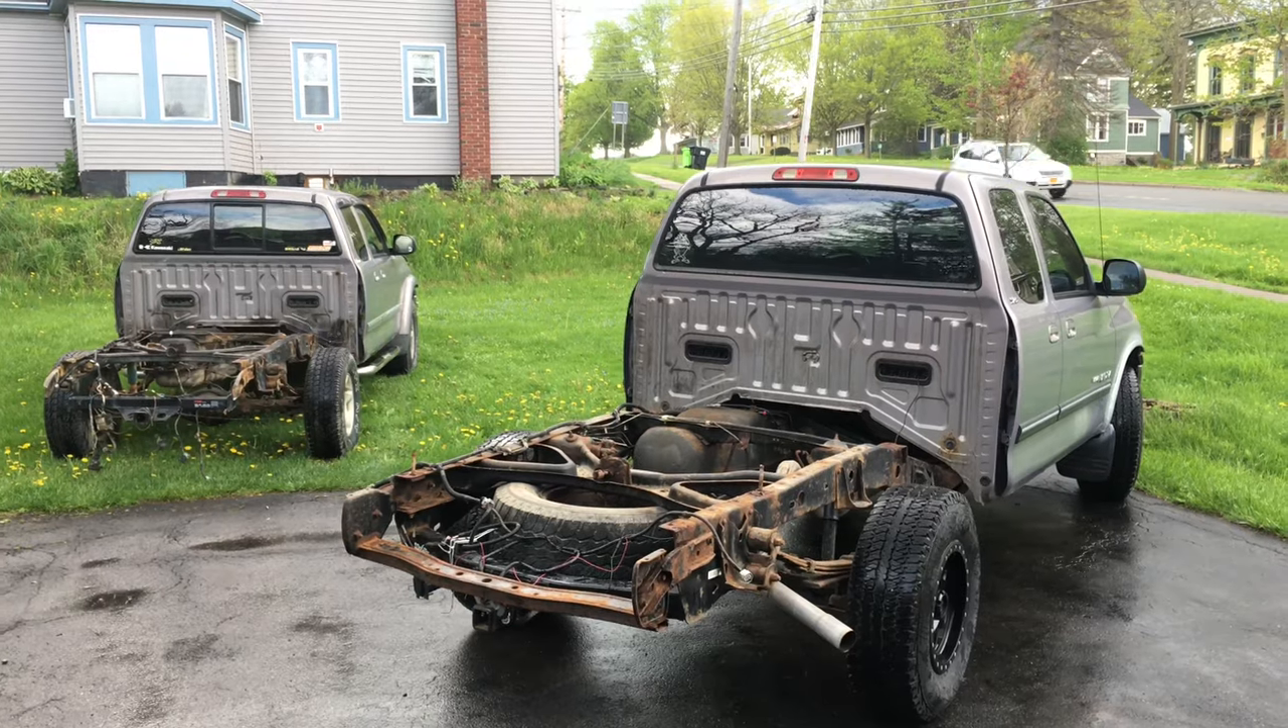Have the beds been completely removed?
Yes.